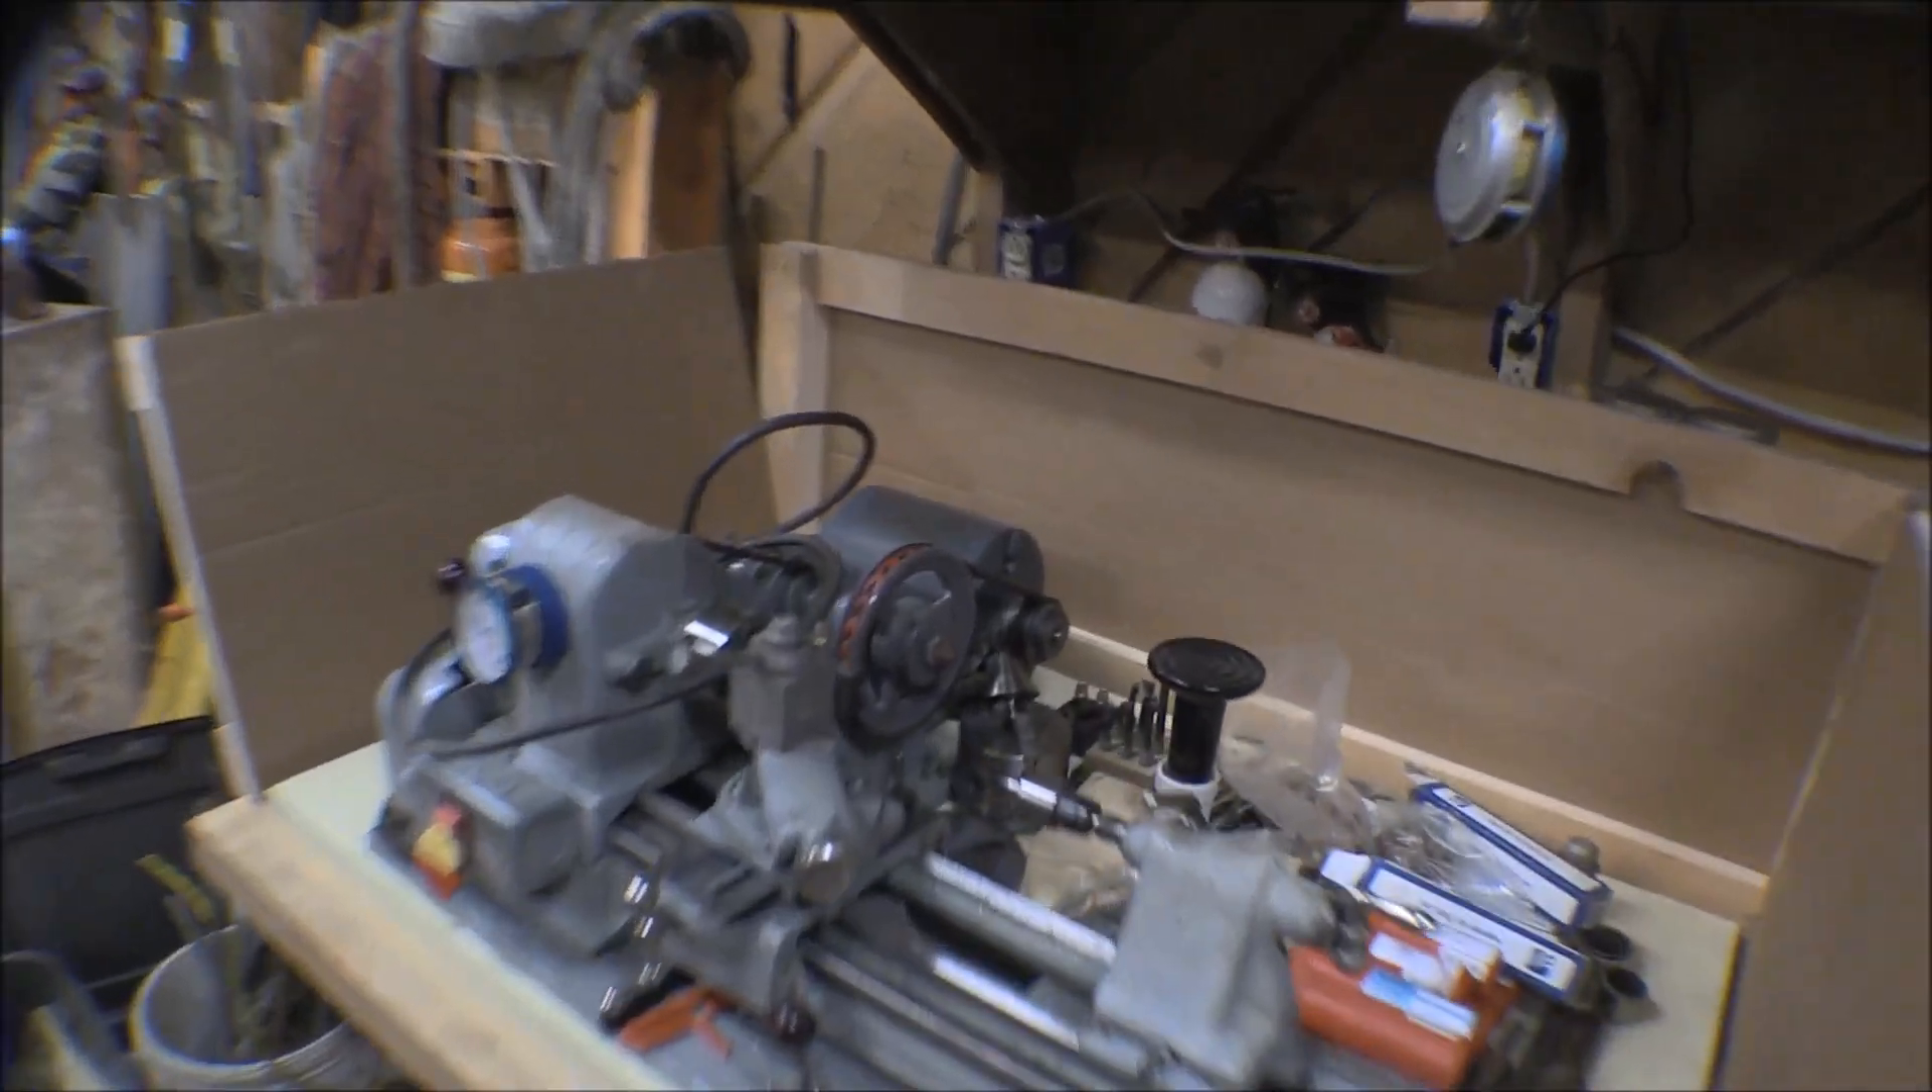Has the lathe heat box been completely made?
No.